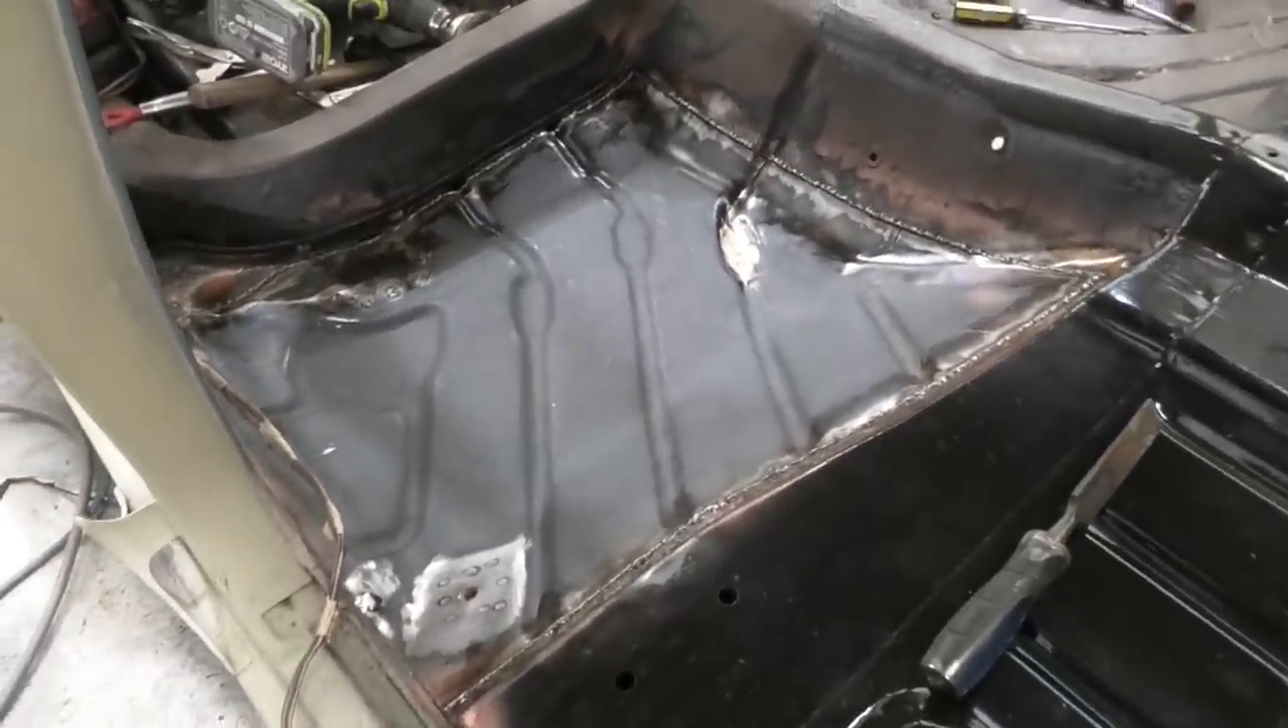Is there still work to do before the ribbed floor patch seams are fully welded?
No.